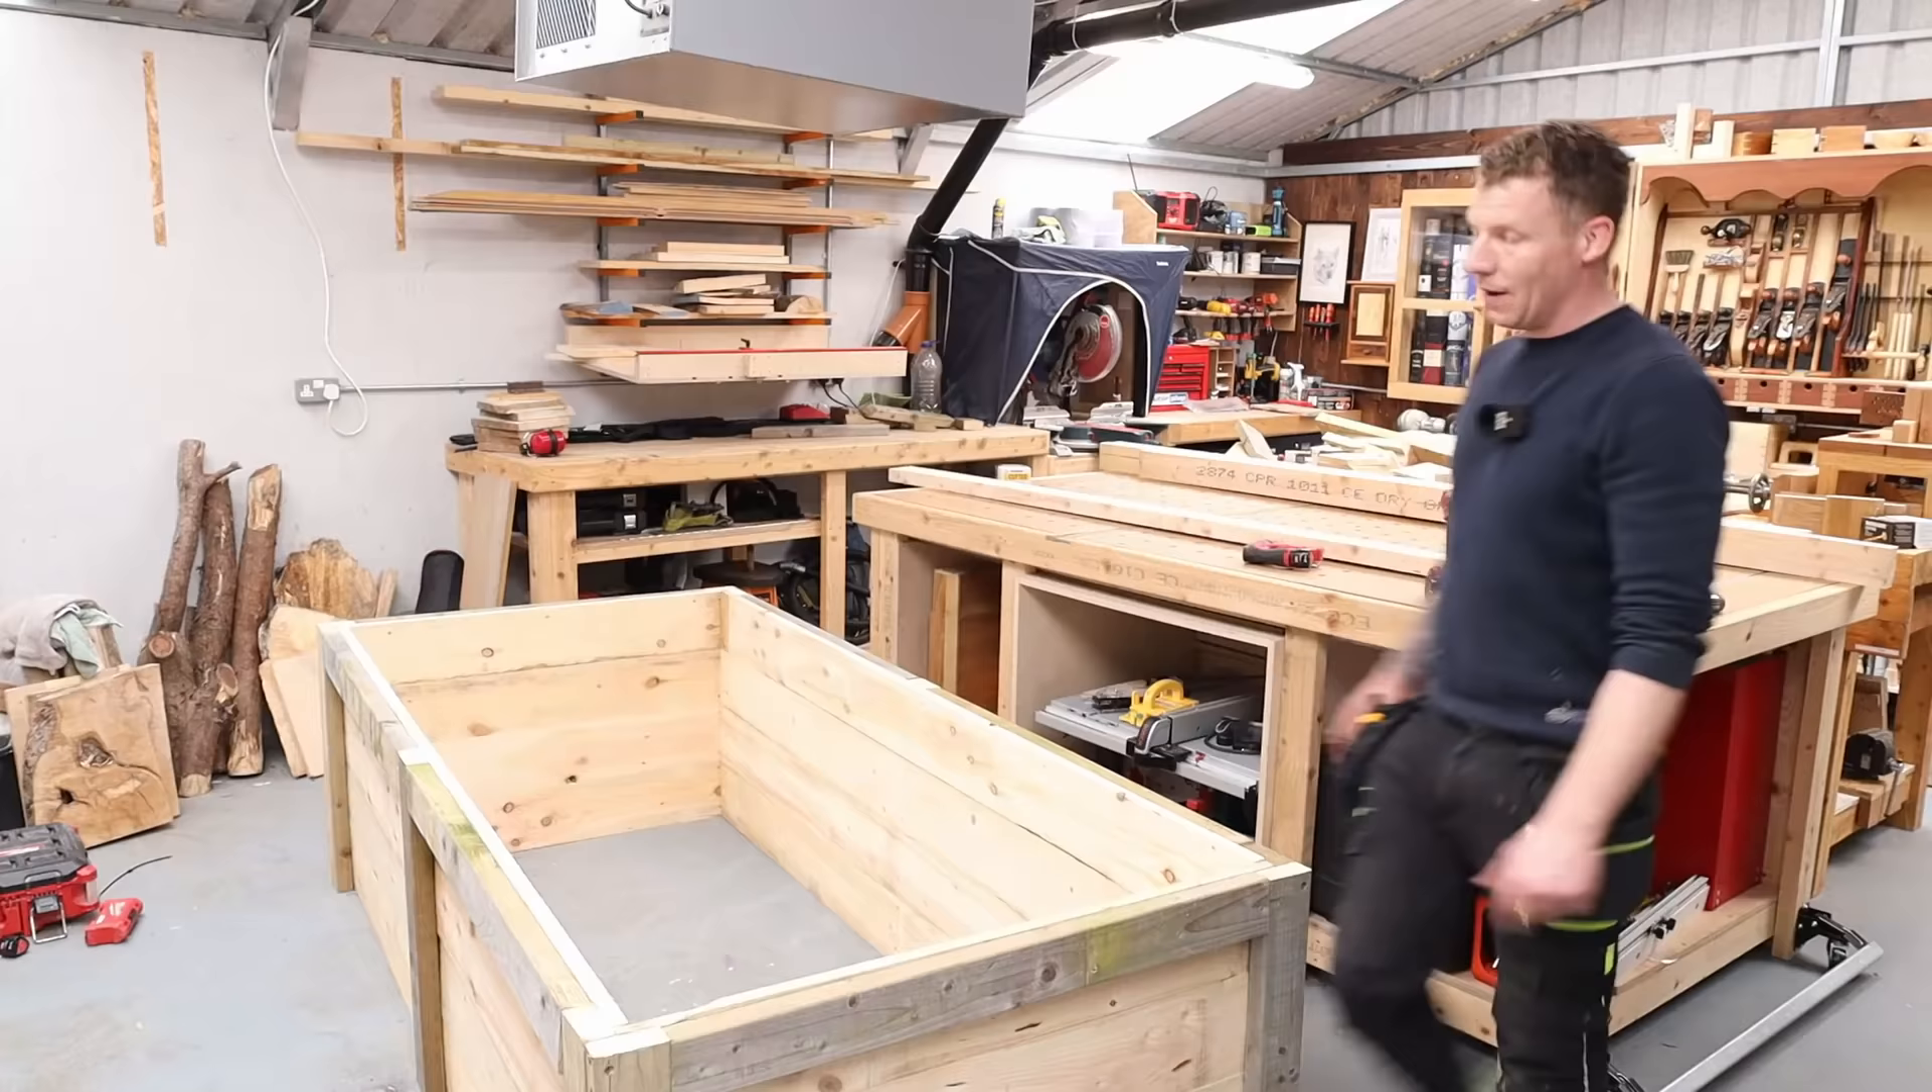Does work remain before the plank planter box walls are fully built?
No.